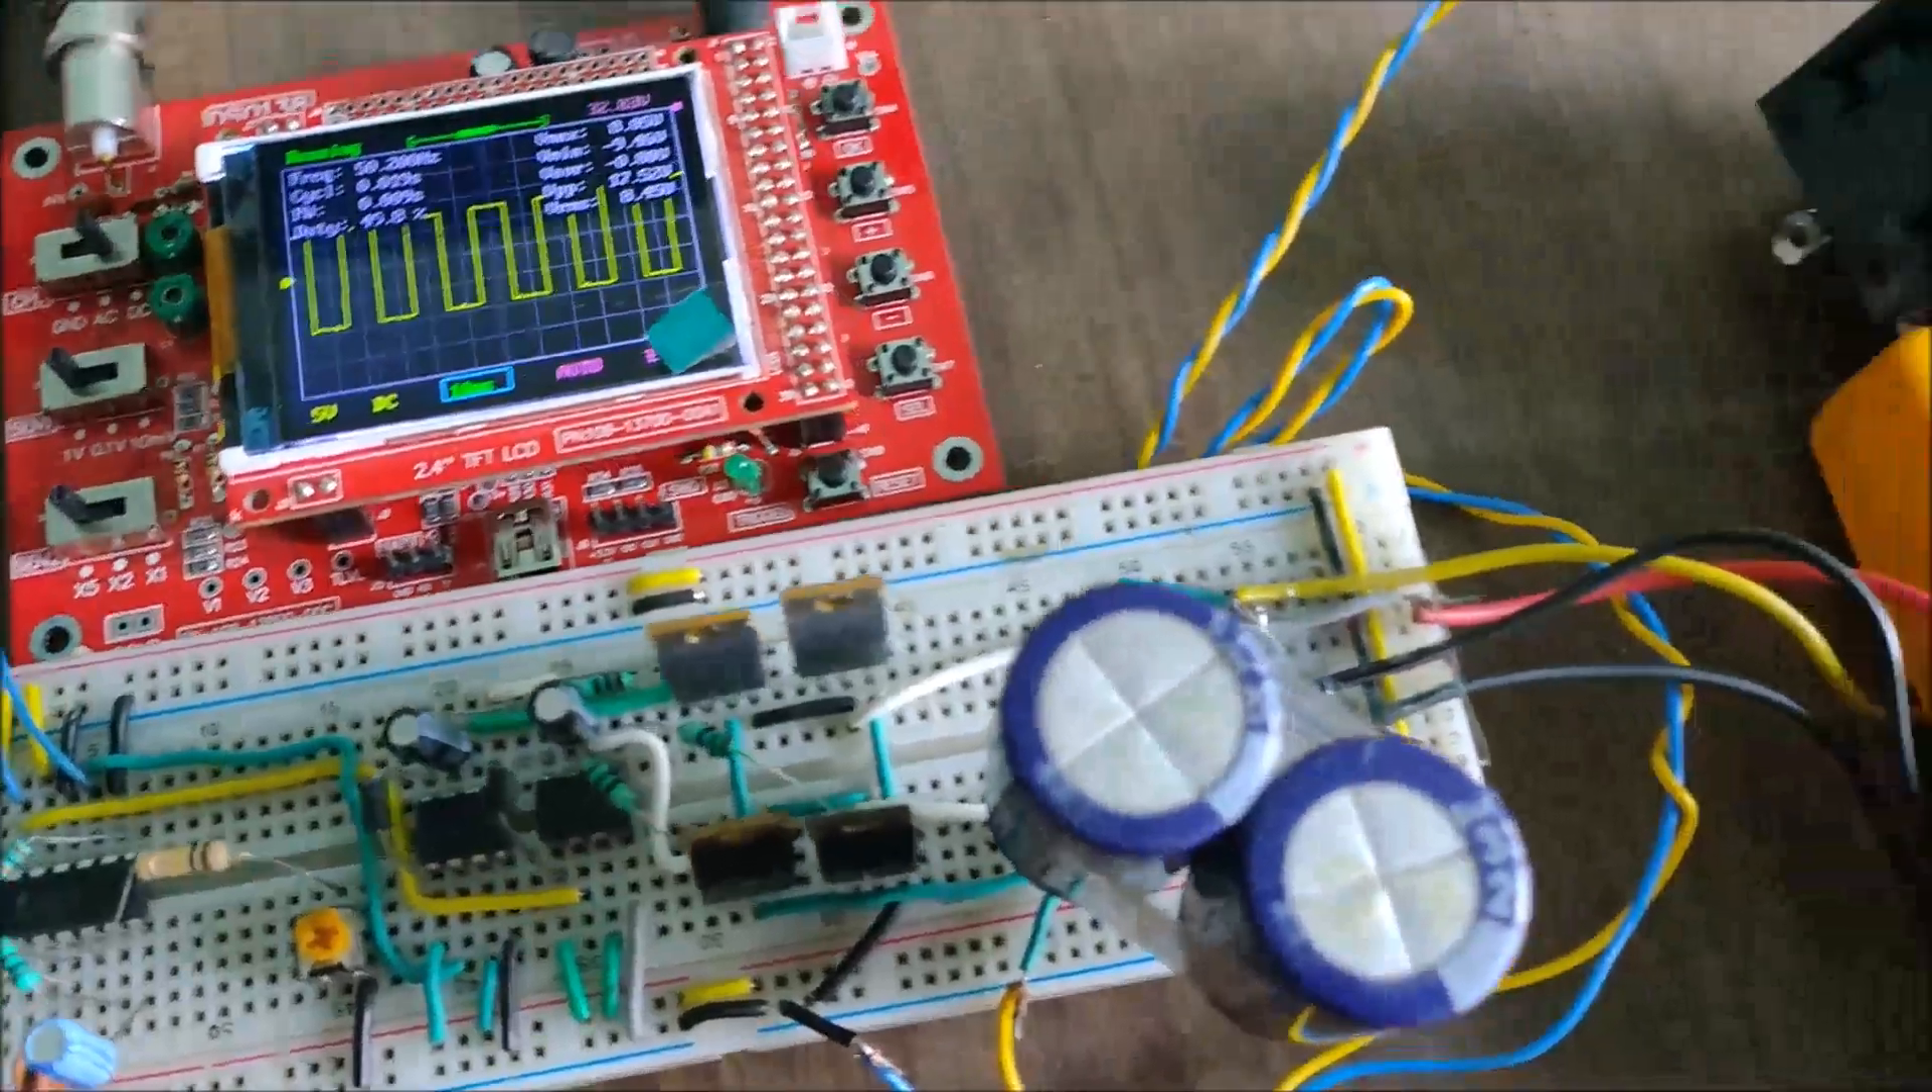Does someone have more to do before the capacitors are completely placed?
No.